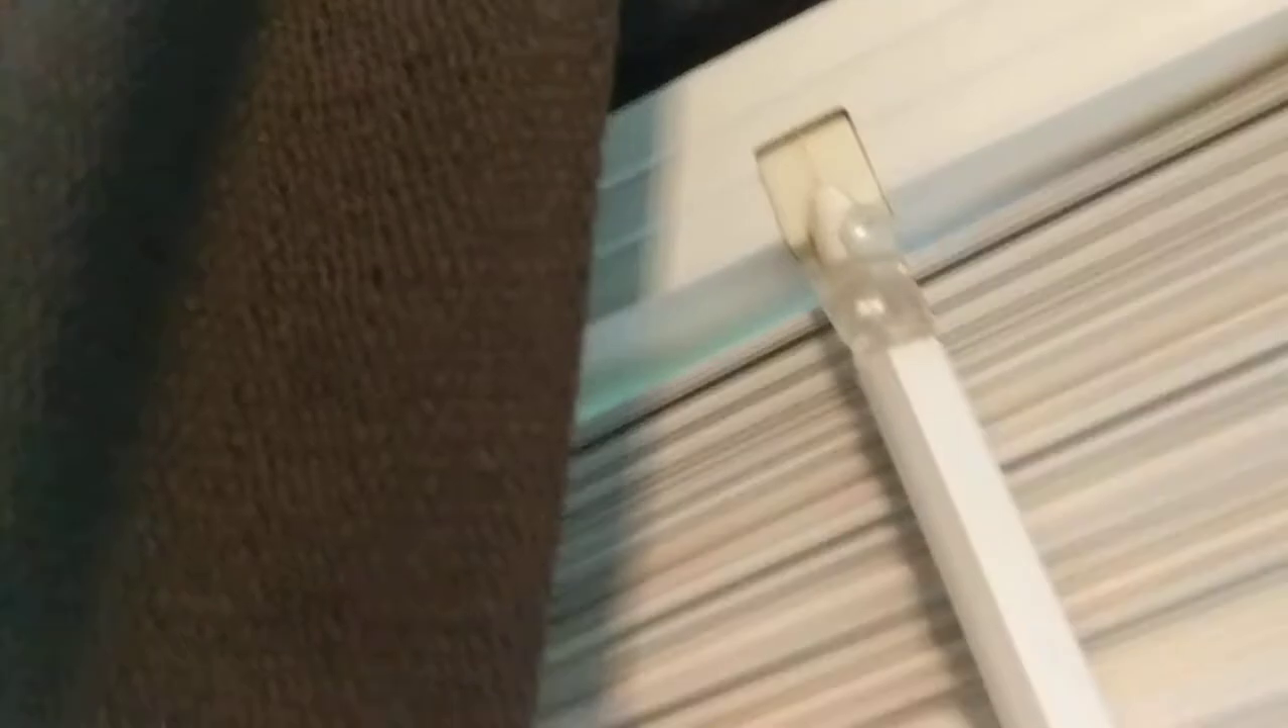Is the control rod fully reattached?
Yes.